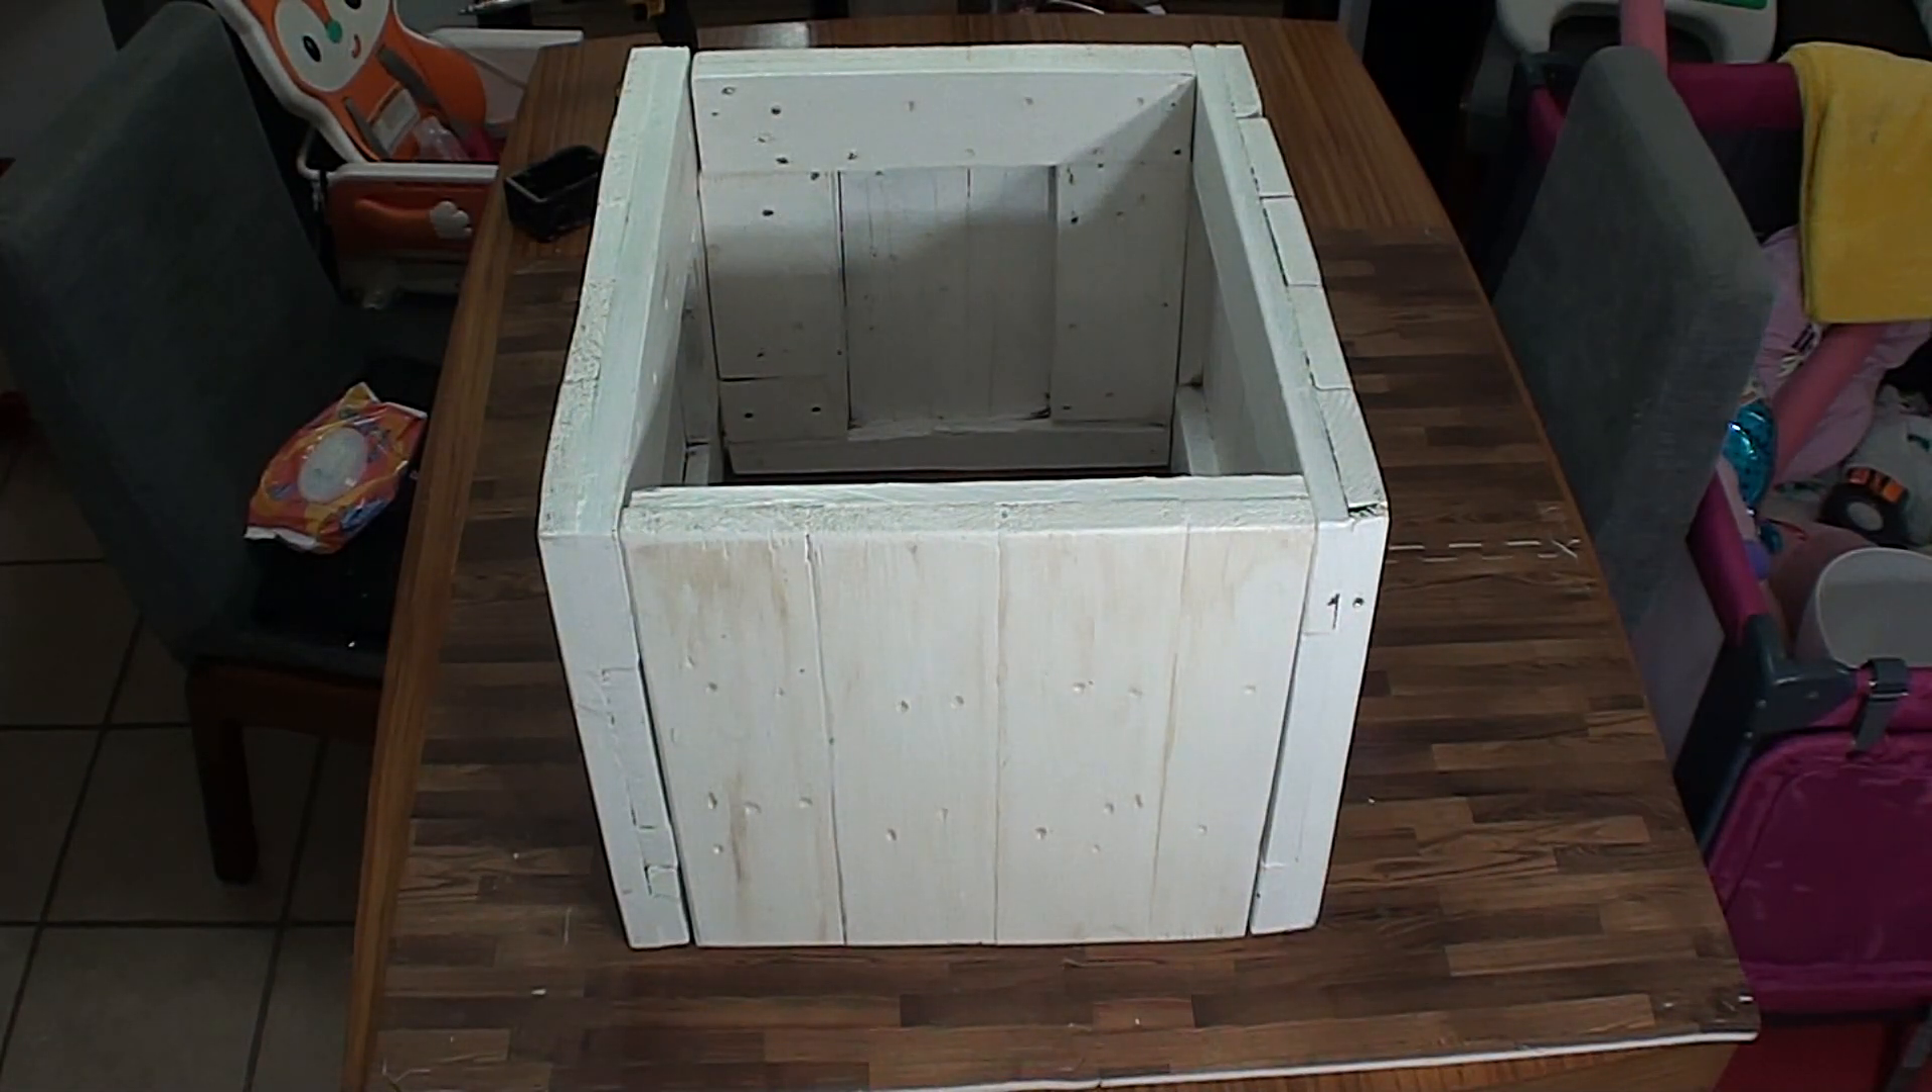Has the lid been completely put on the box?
No.